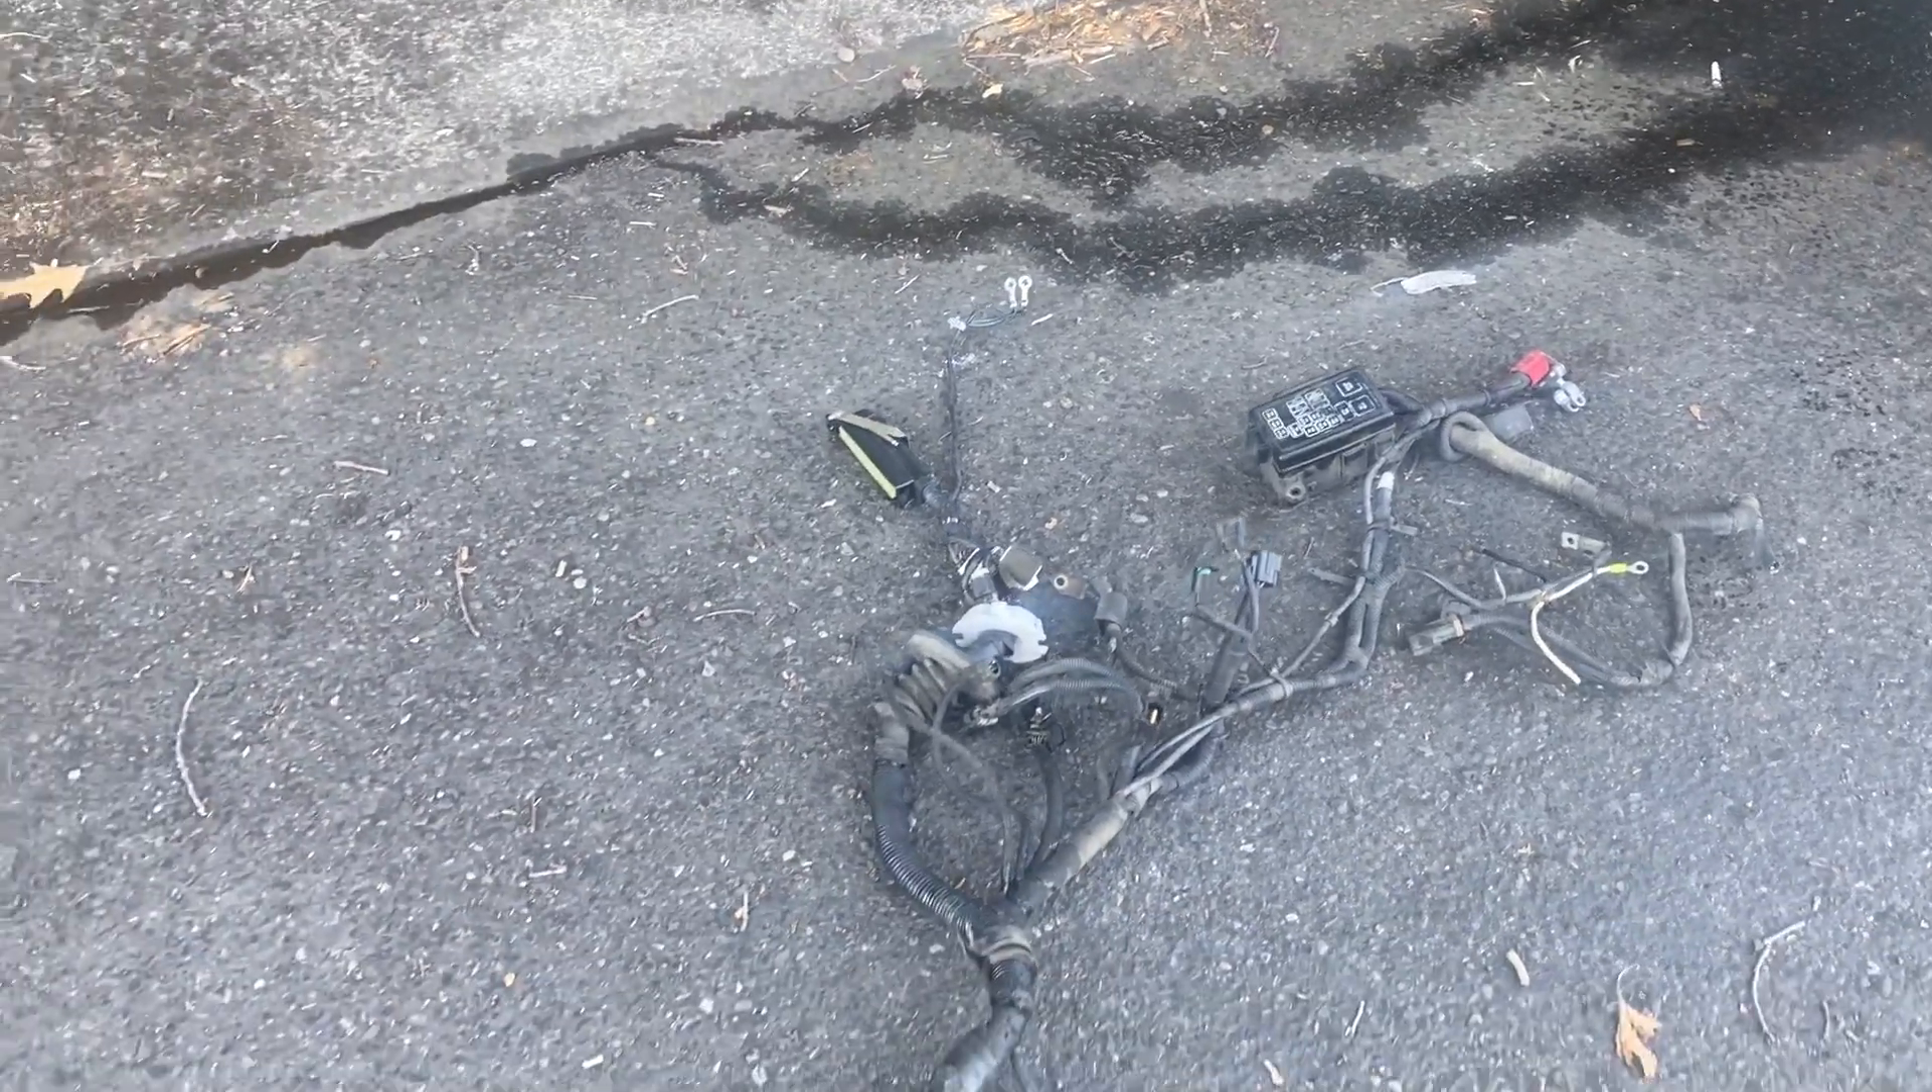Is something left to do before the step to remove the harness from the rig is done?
No.